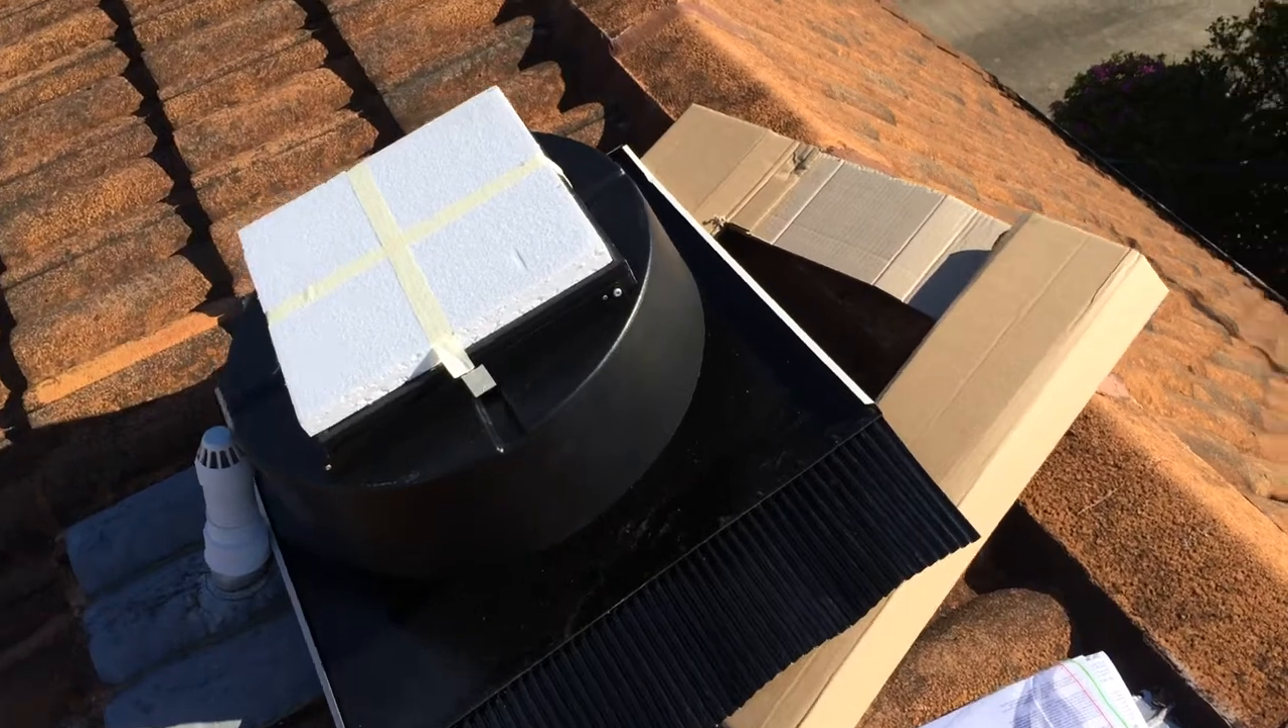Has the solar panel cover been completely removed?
No.